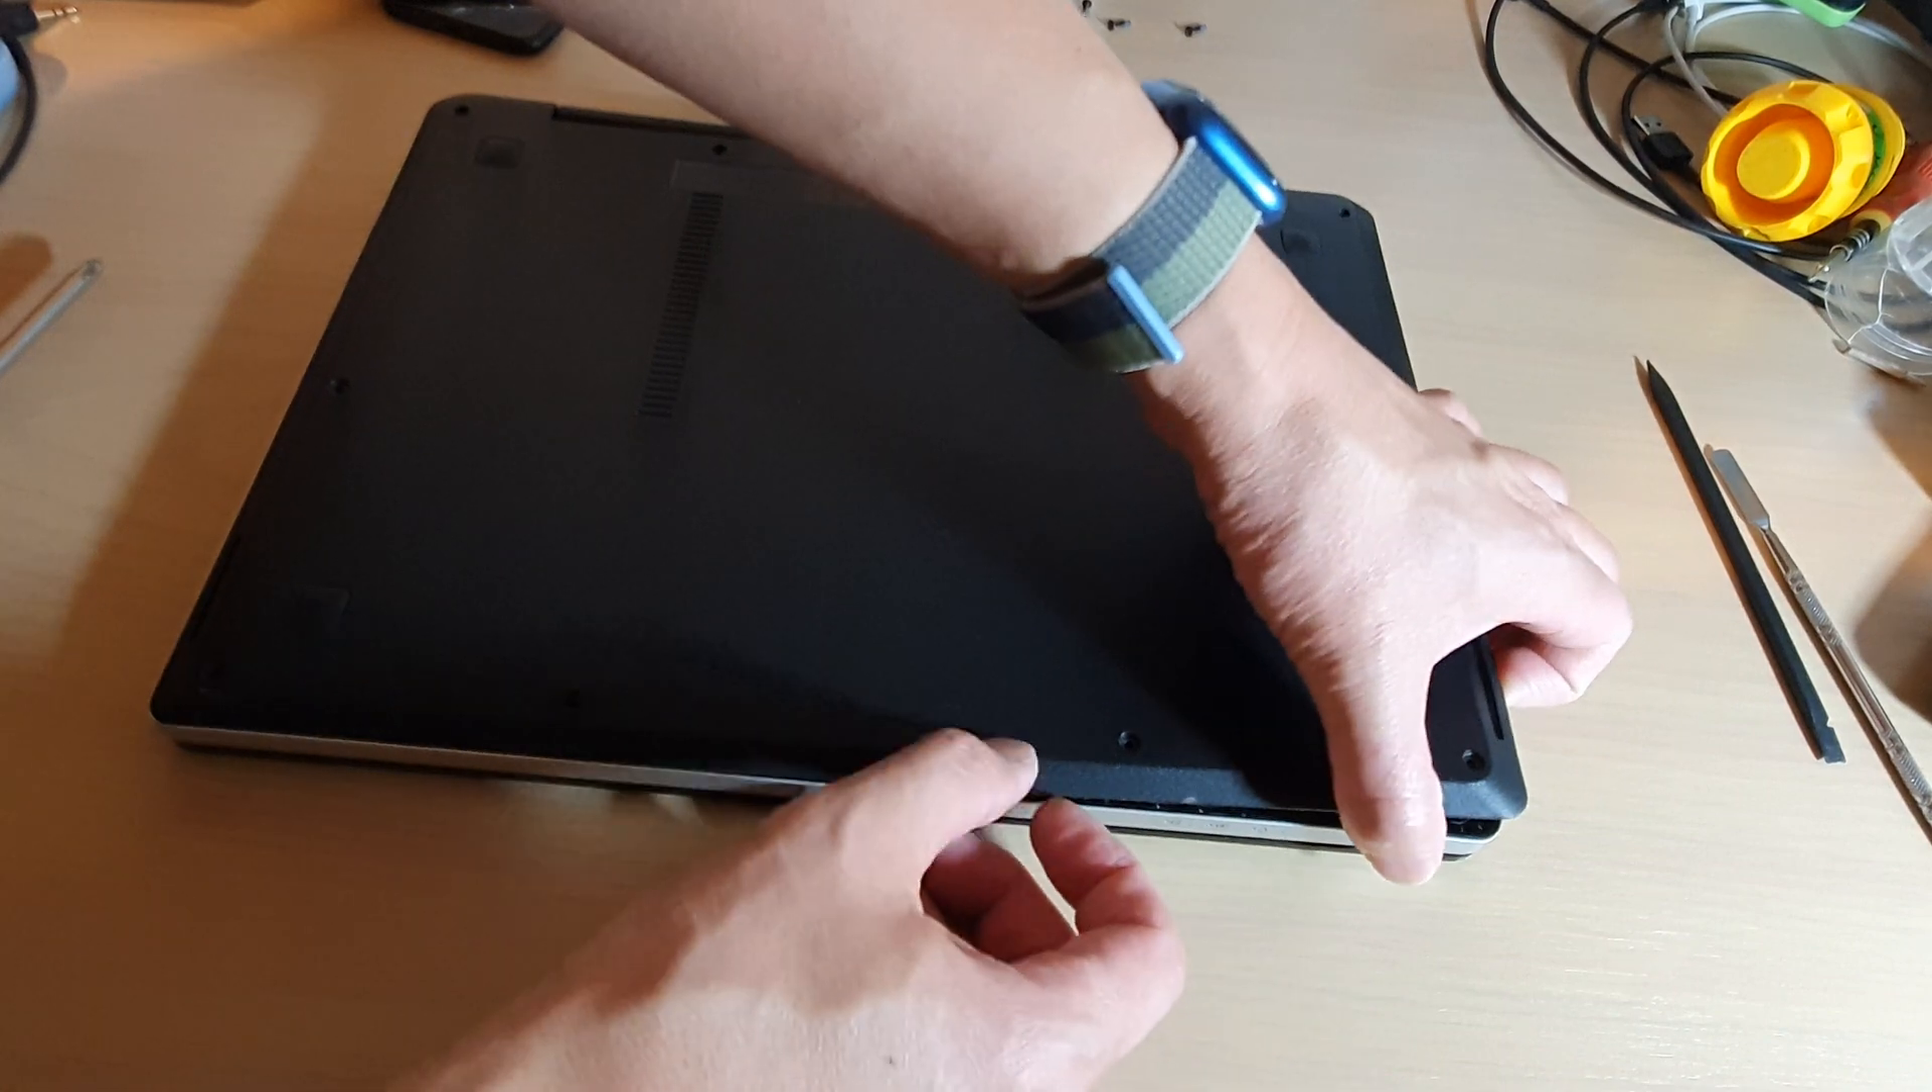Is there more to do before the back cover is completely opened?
Yes.